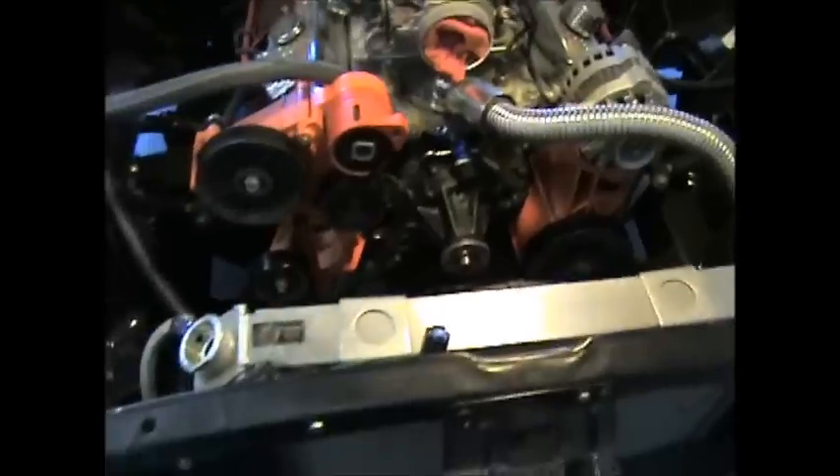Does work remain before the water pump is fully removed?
Yes.